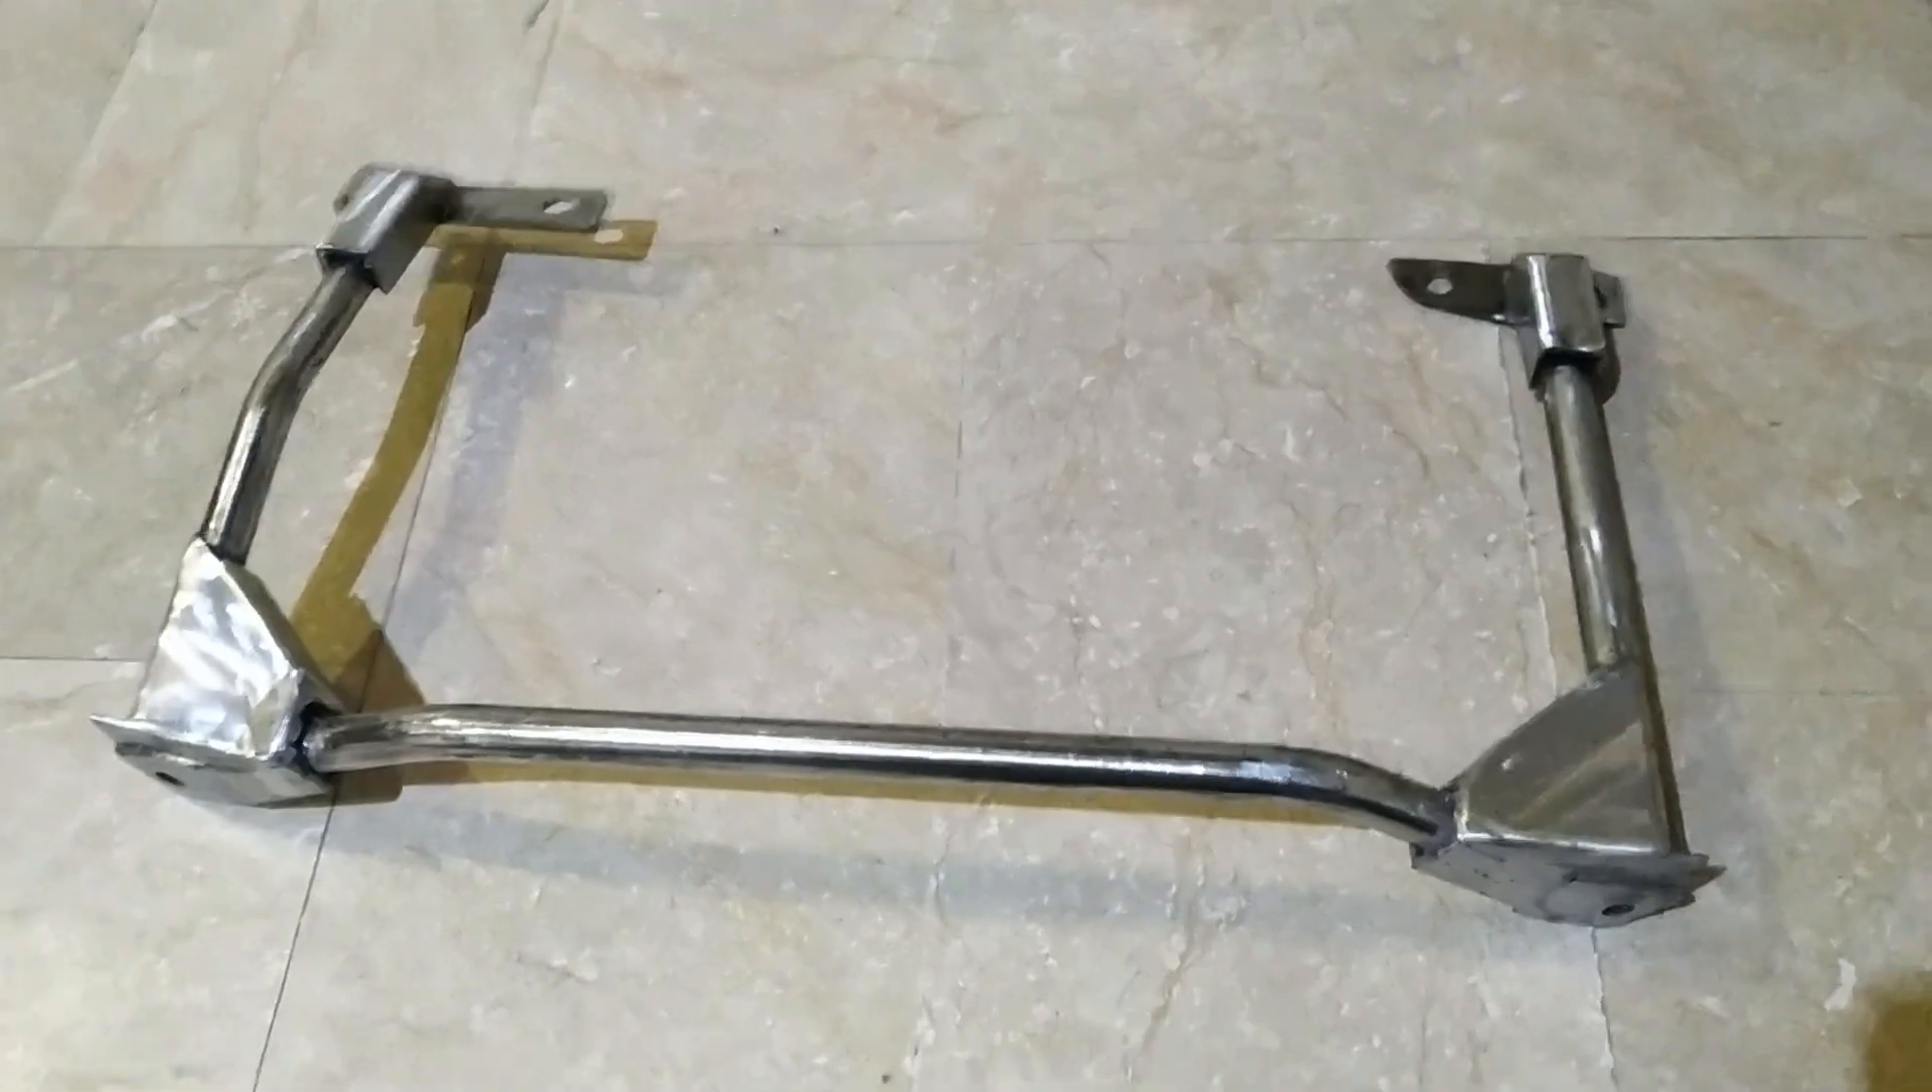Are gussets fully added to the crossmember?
Yes.